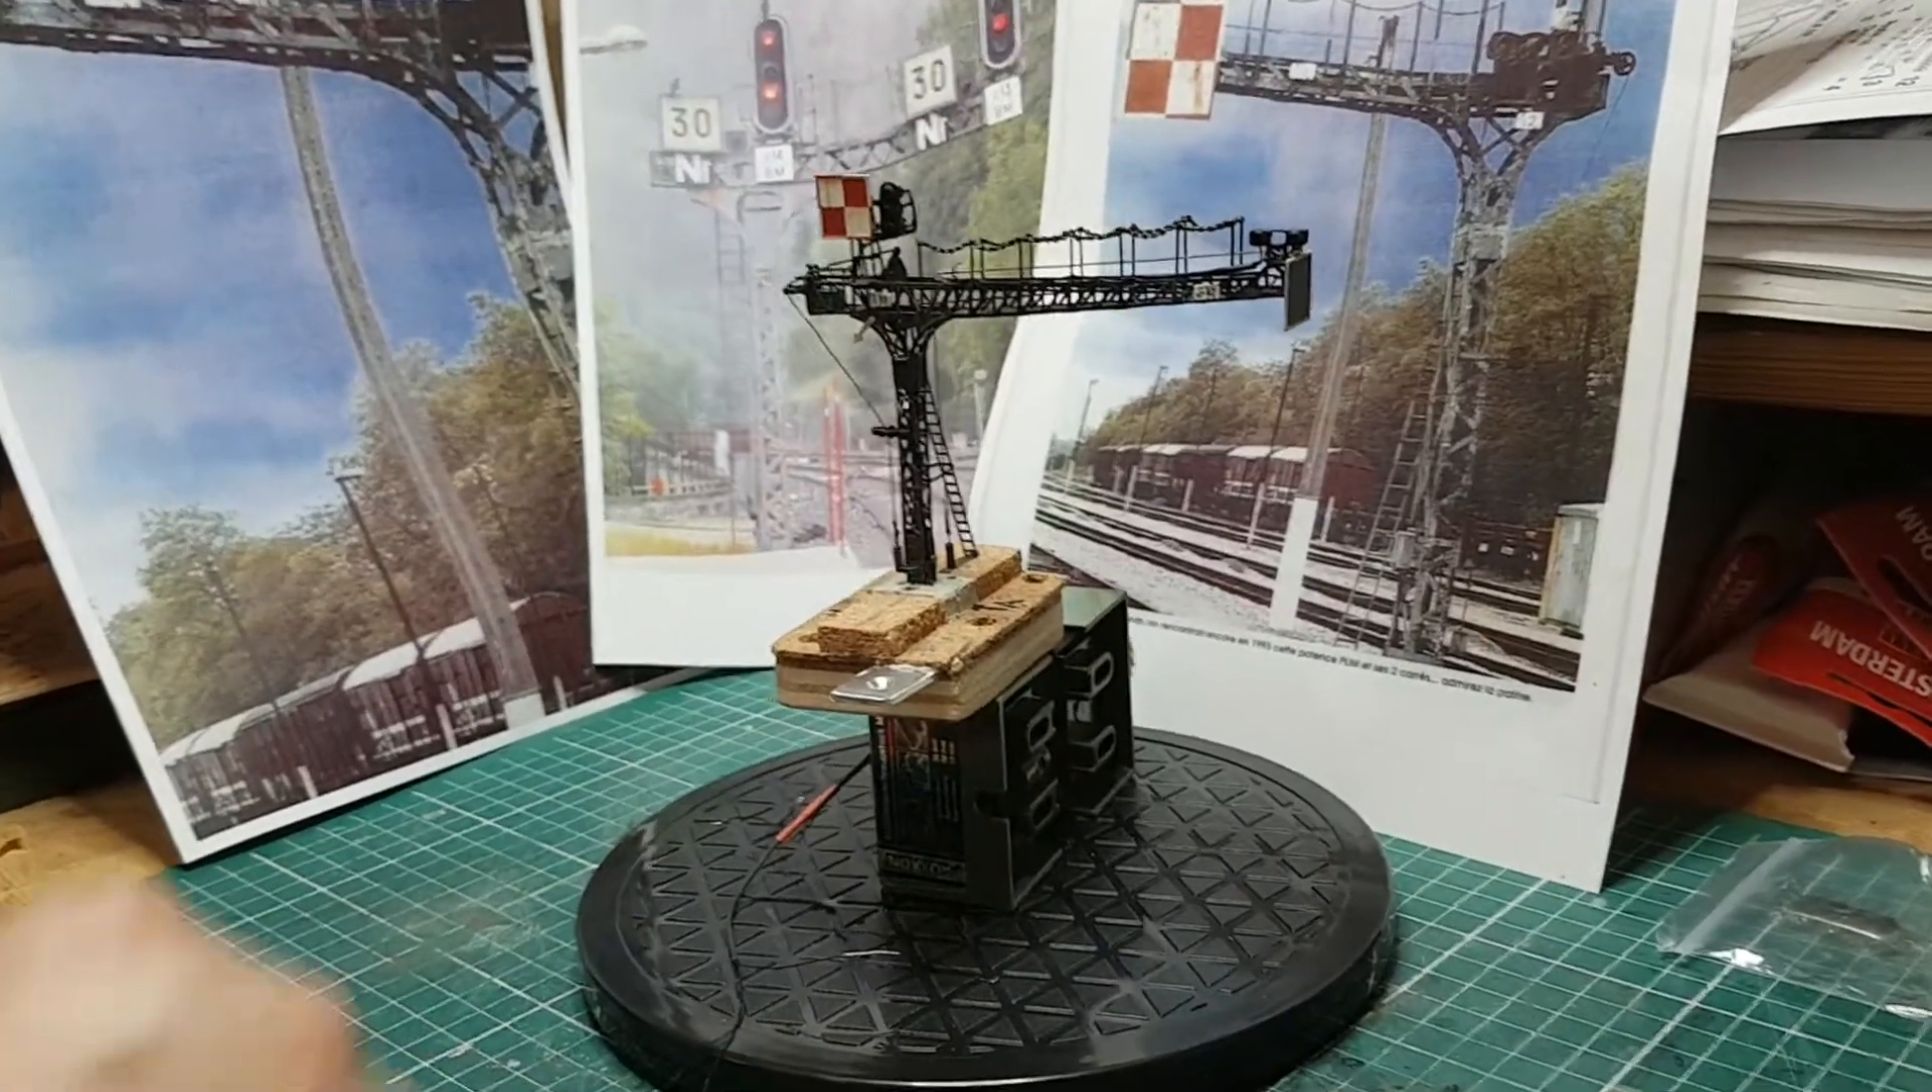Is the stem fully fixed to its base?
Yes.